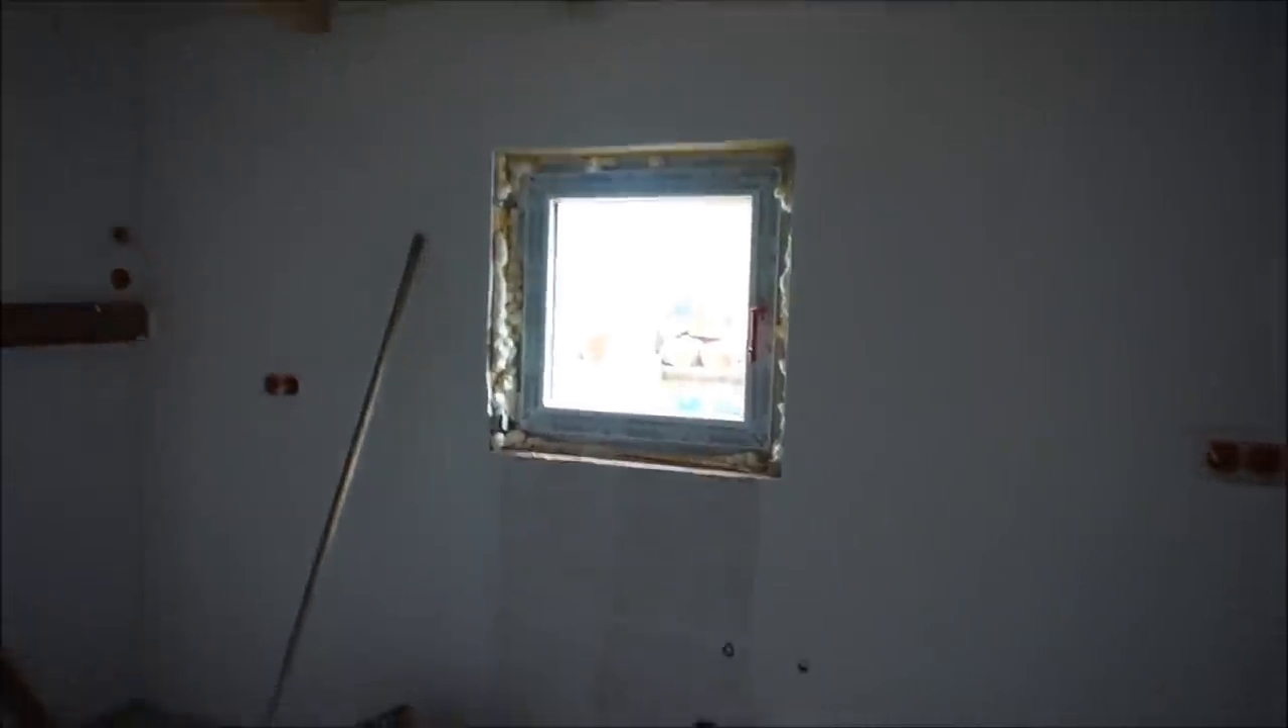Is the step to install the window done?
Yes.